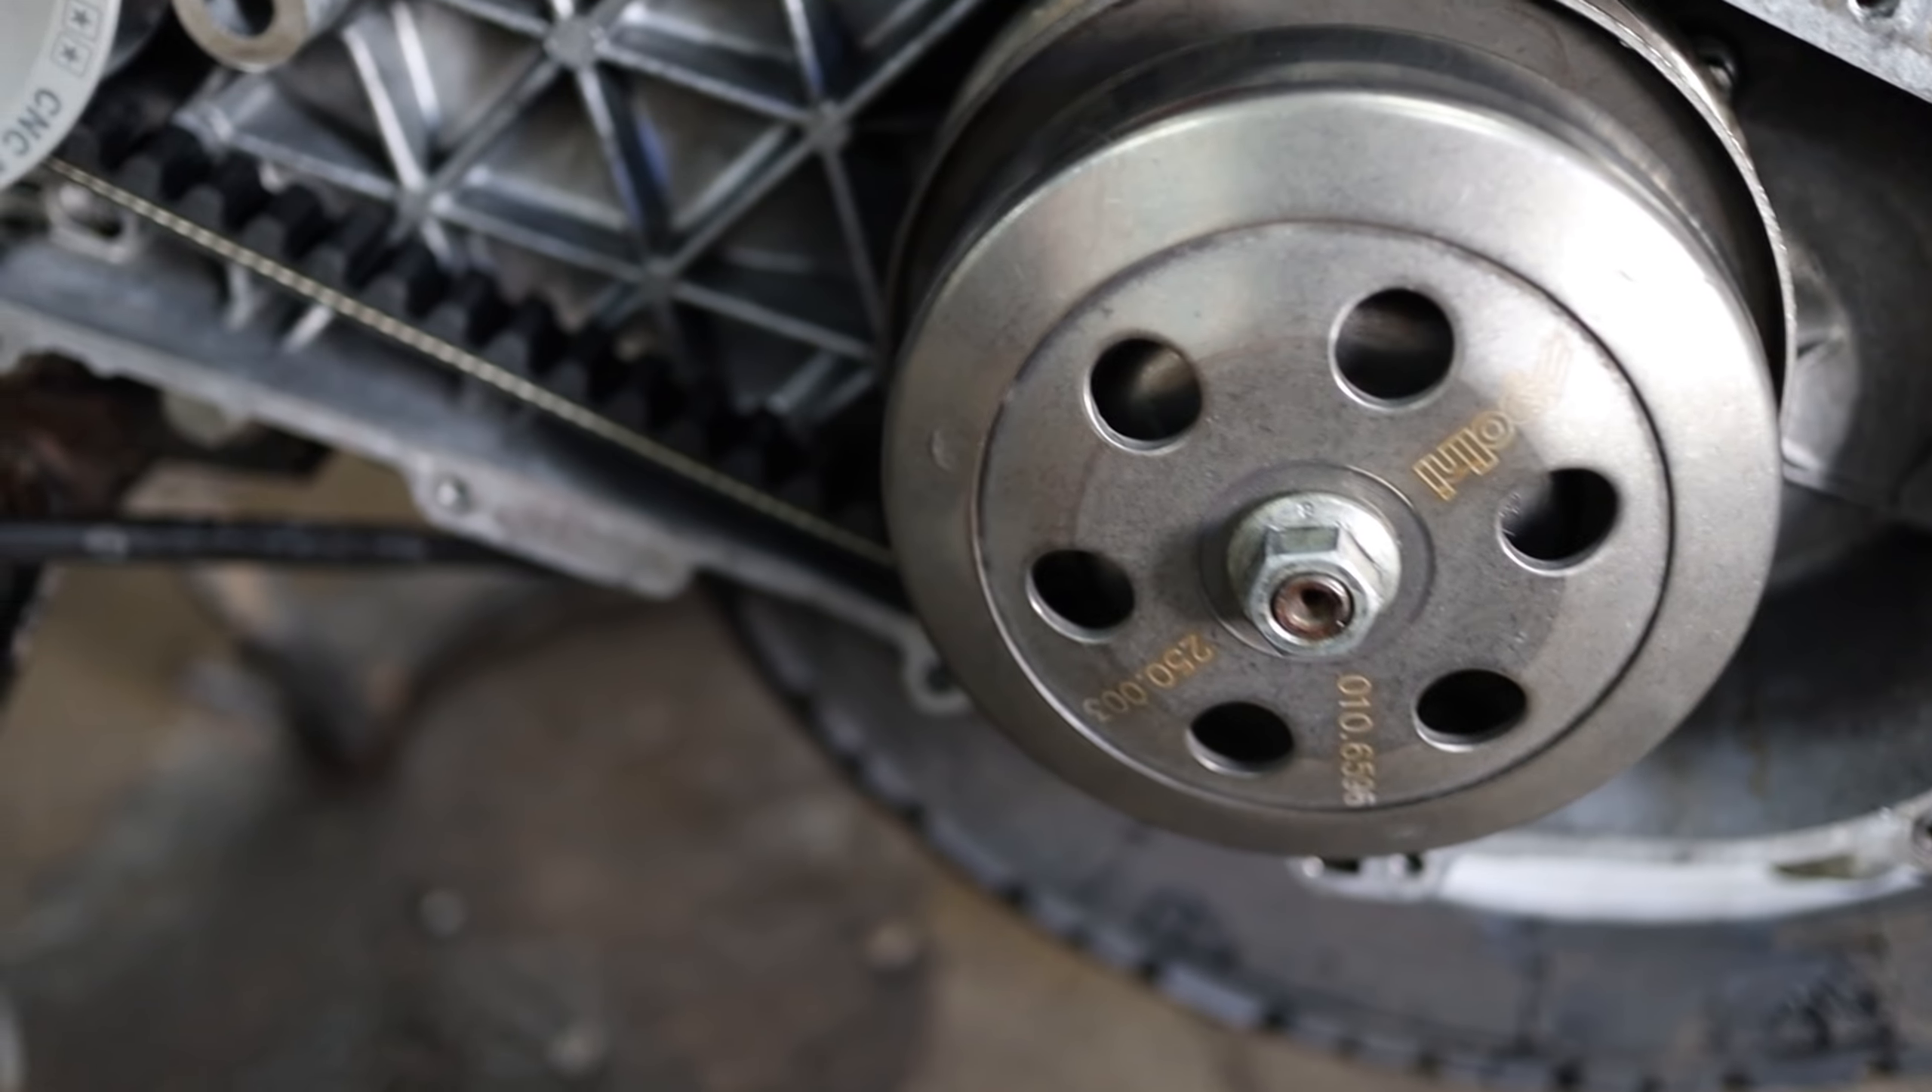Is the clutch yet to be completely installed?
No.